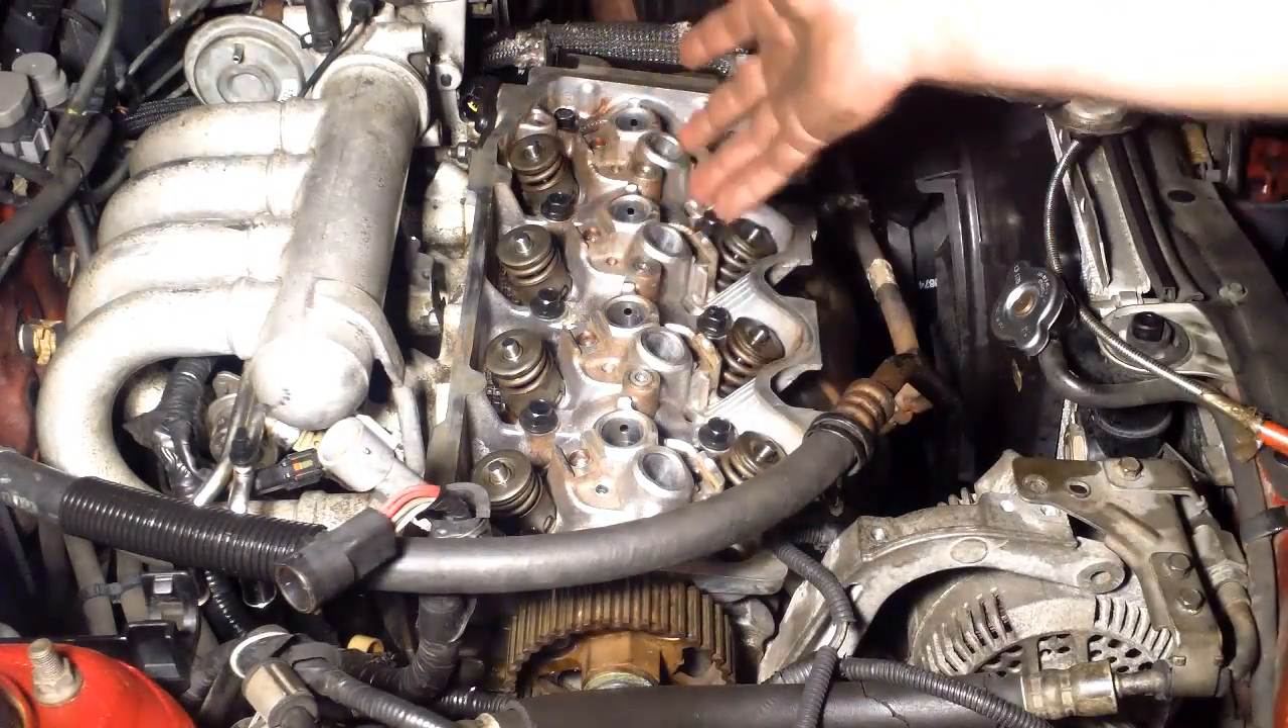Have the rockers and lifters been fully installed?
No.